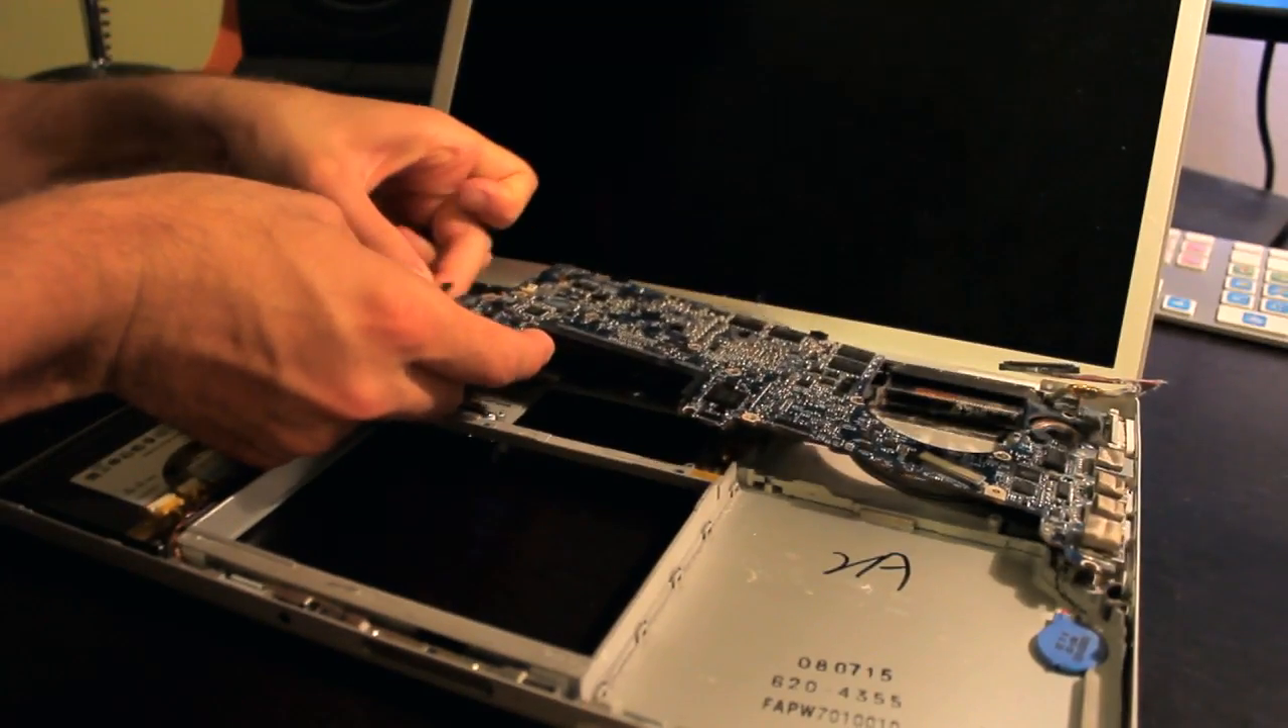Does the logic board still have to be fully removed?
Yes.